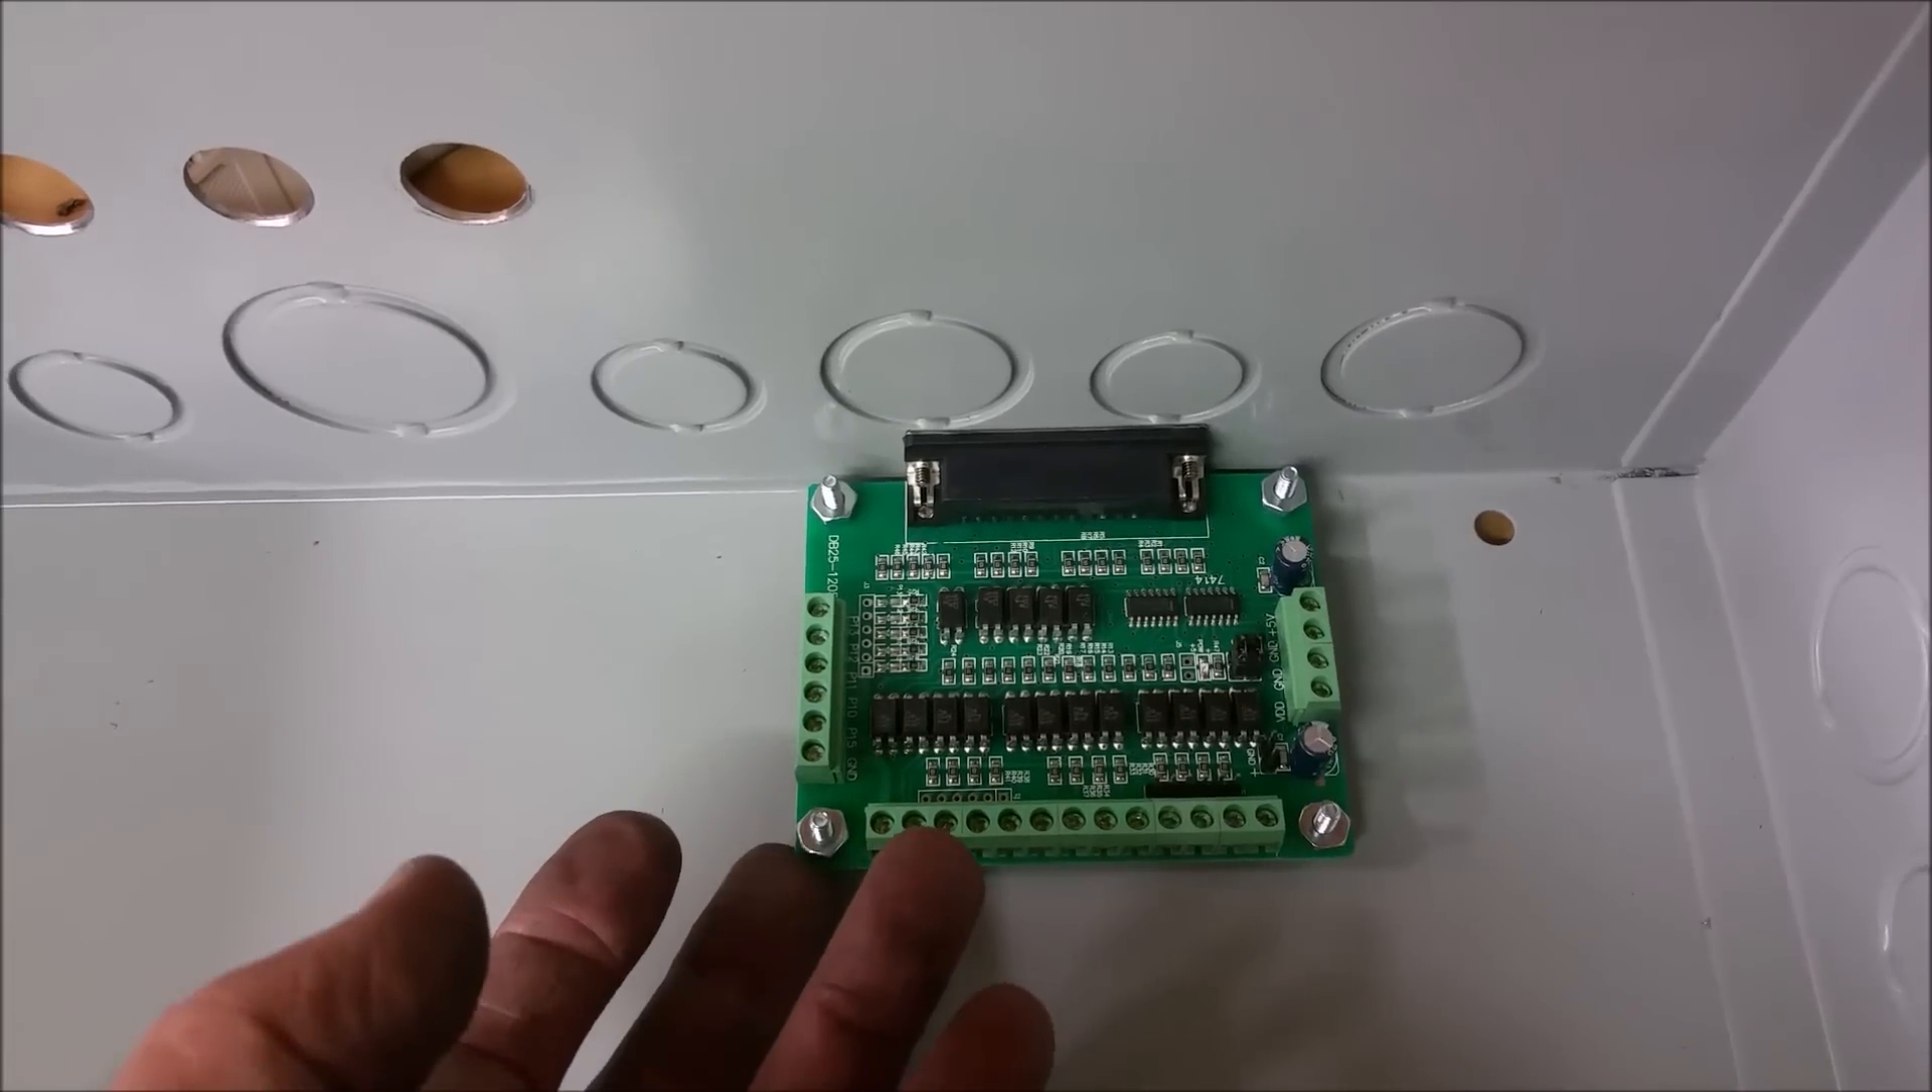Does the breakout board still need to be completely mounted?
No.